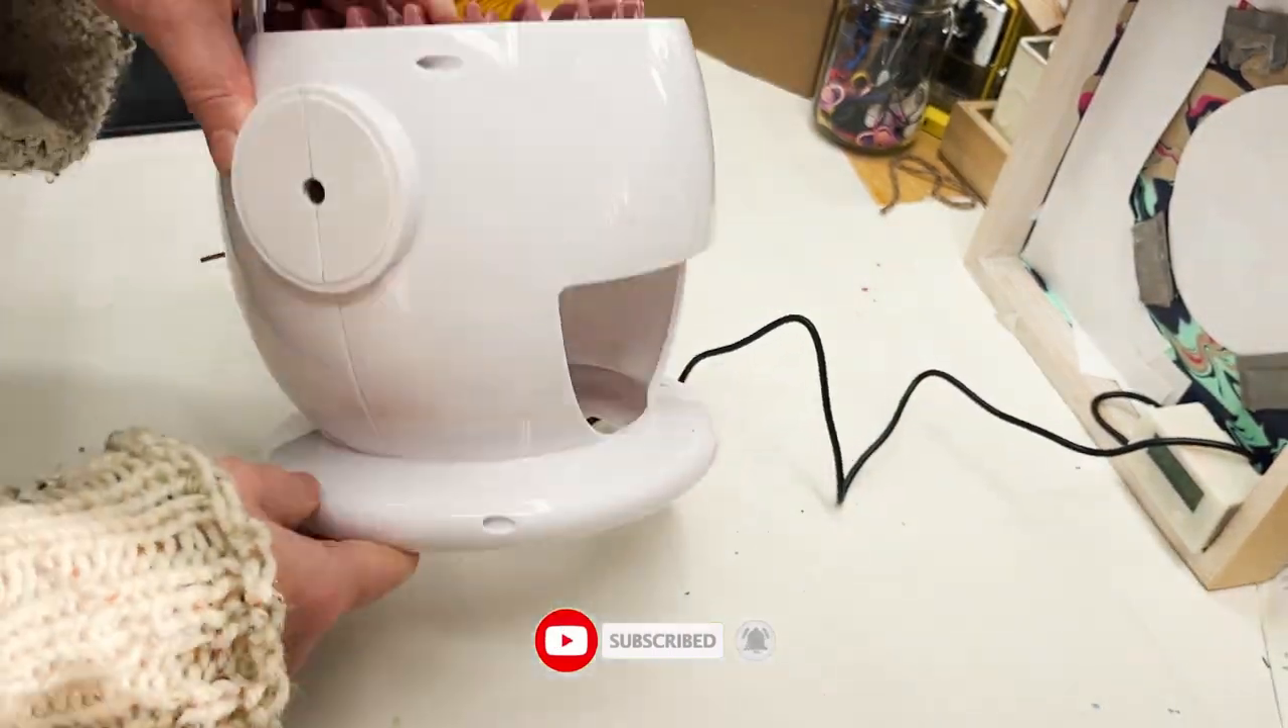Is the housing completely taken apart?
No.